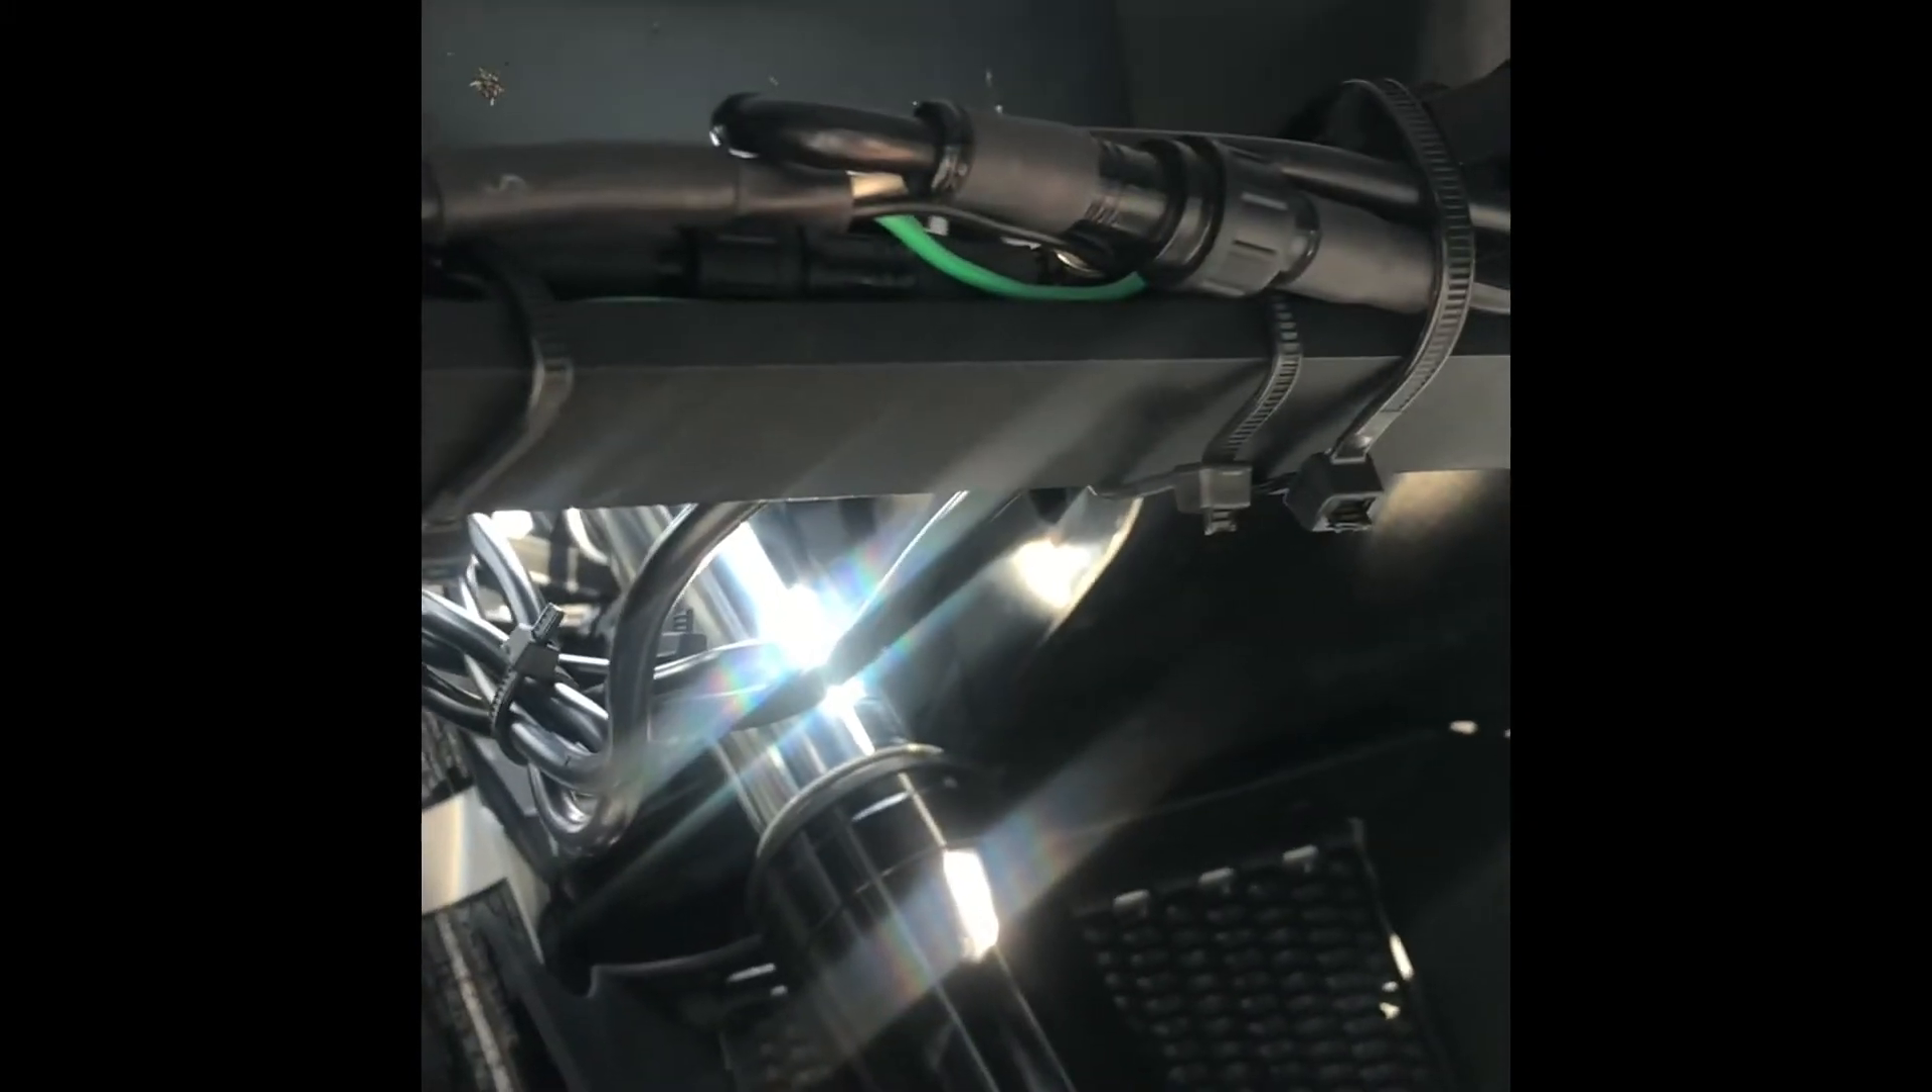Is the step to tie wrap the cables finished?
Yes.